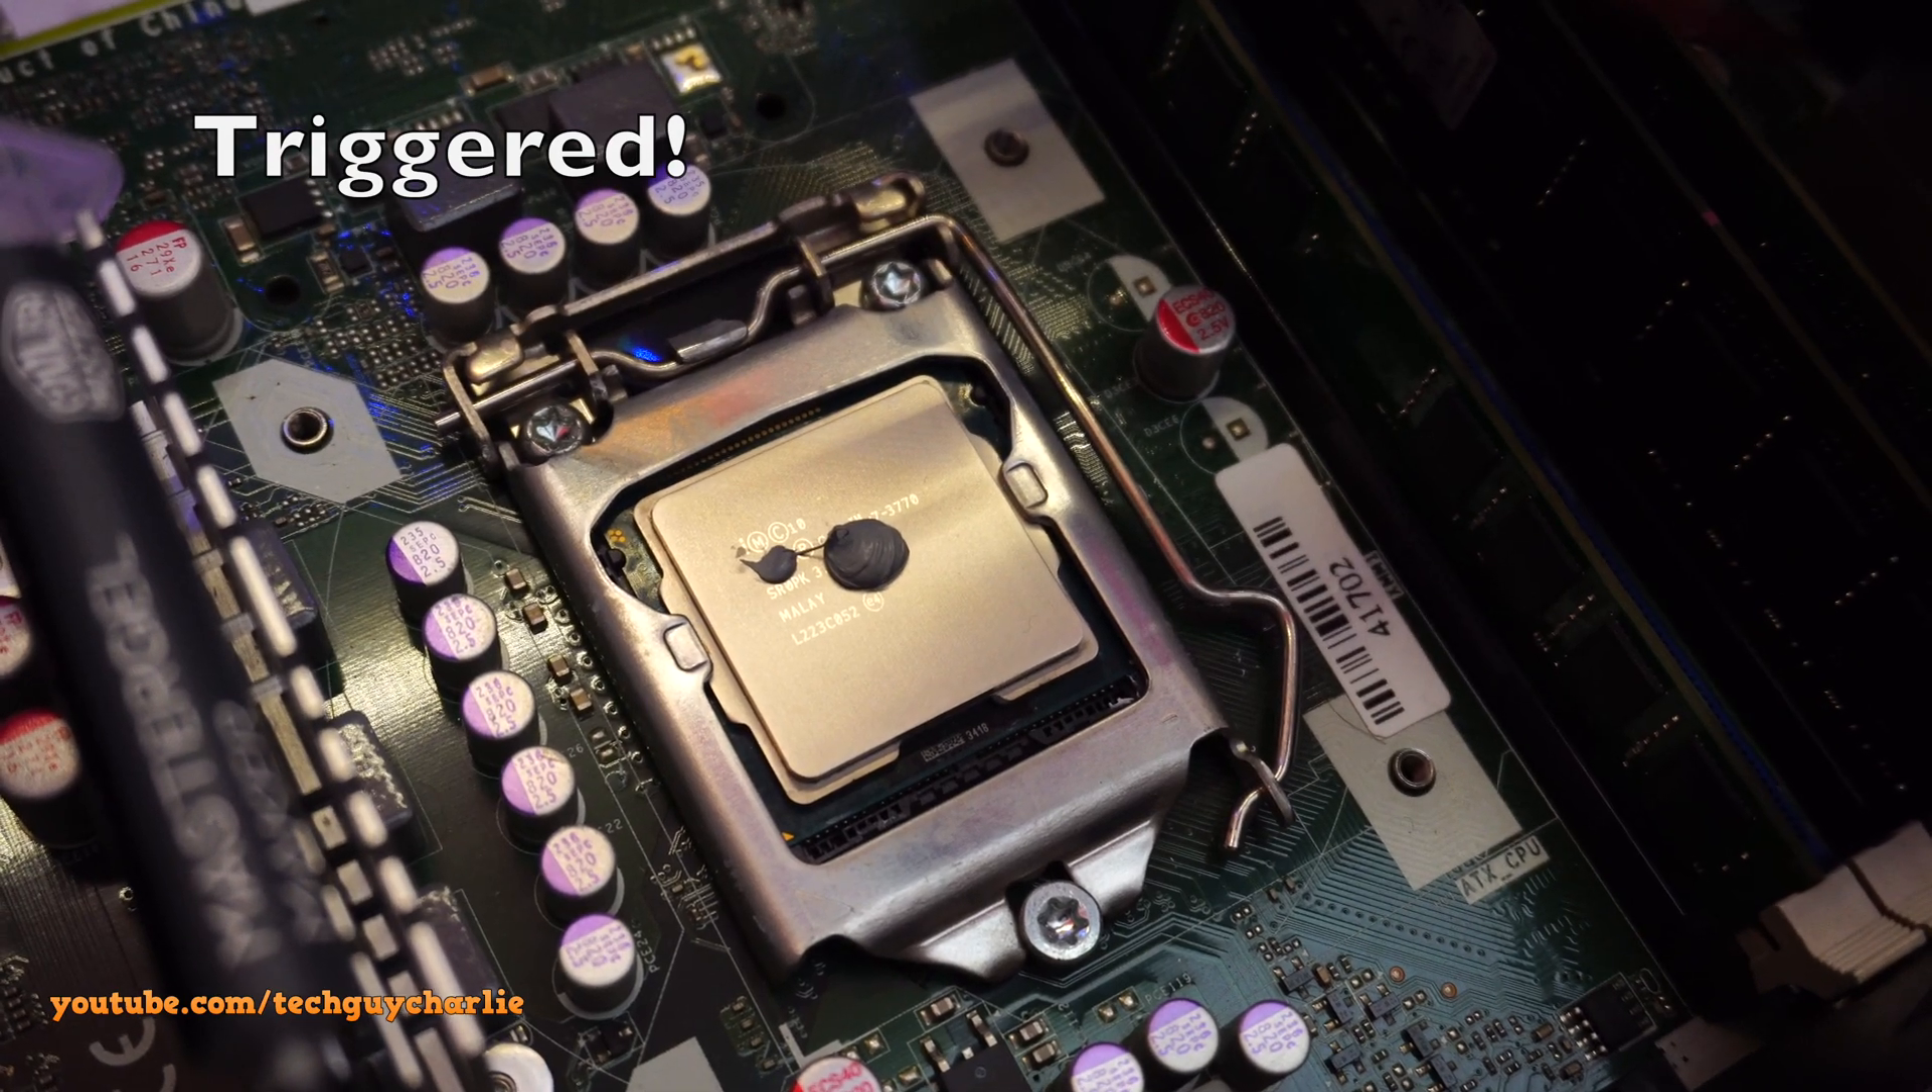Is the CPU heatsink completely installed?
No.